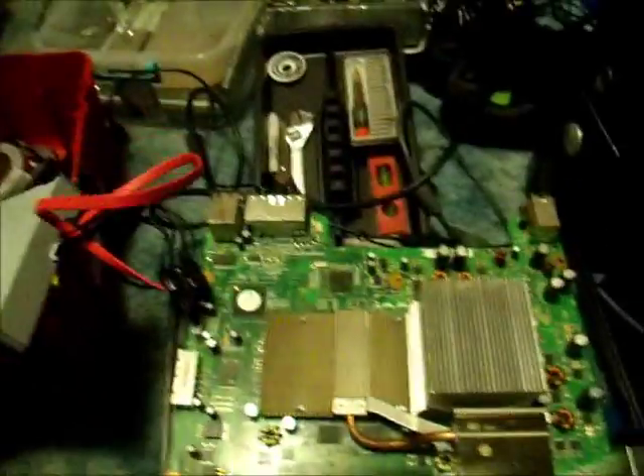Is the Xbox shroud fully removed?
Yes.